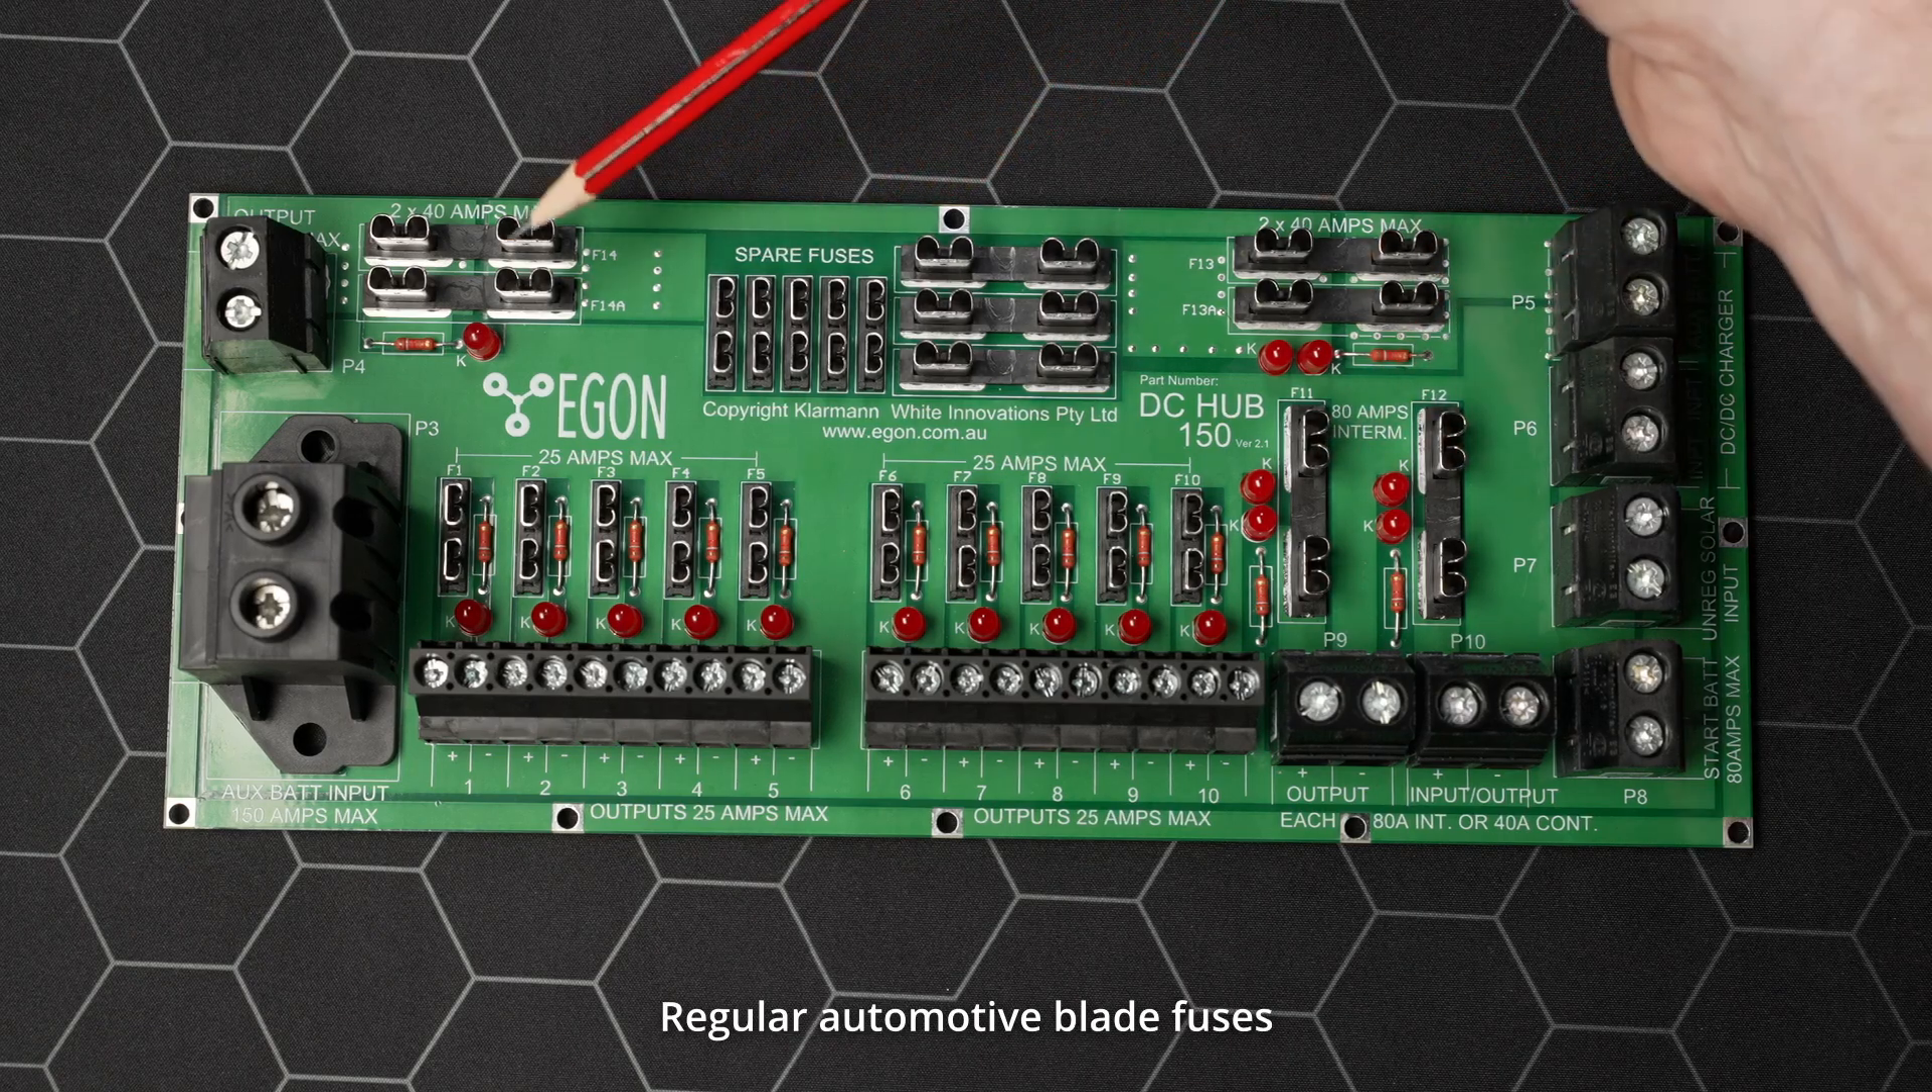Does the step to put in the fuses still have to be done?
Yes.